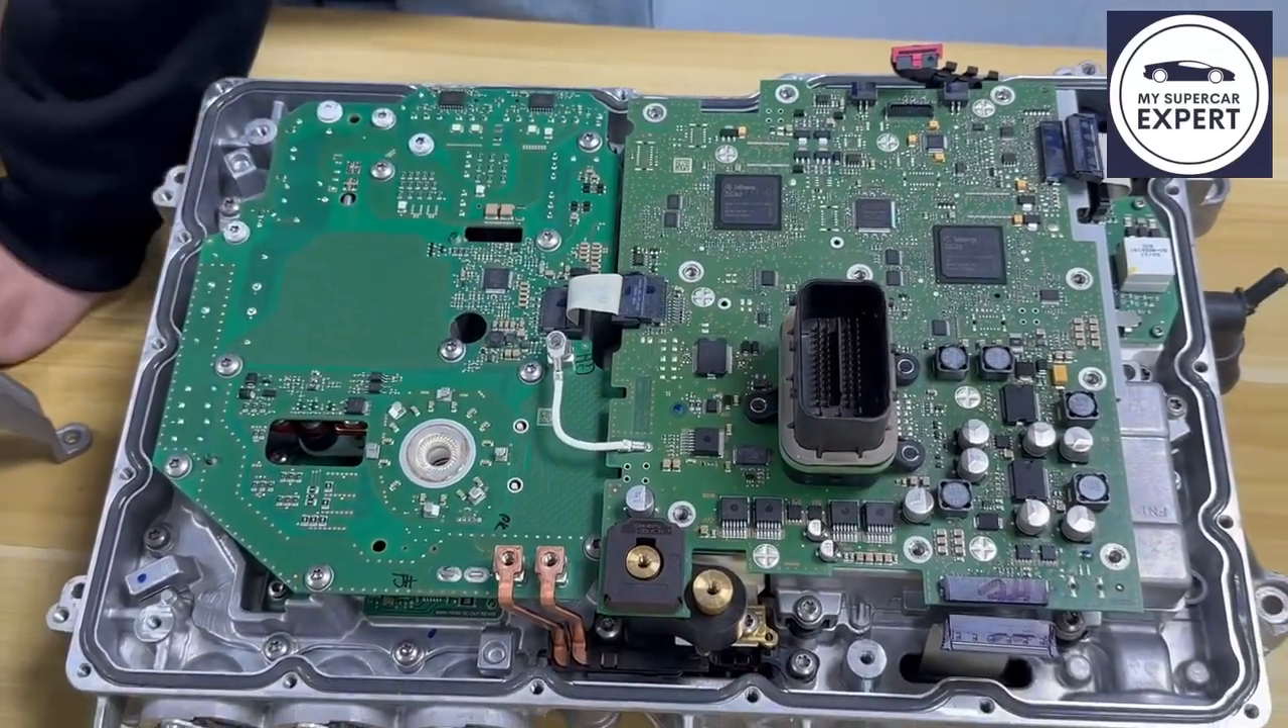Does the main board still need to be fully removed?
Yes.